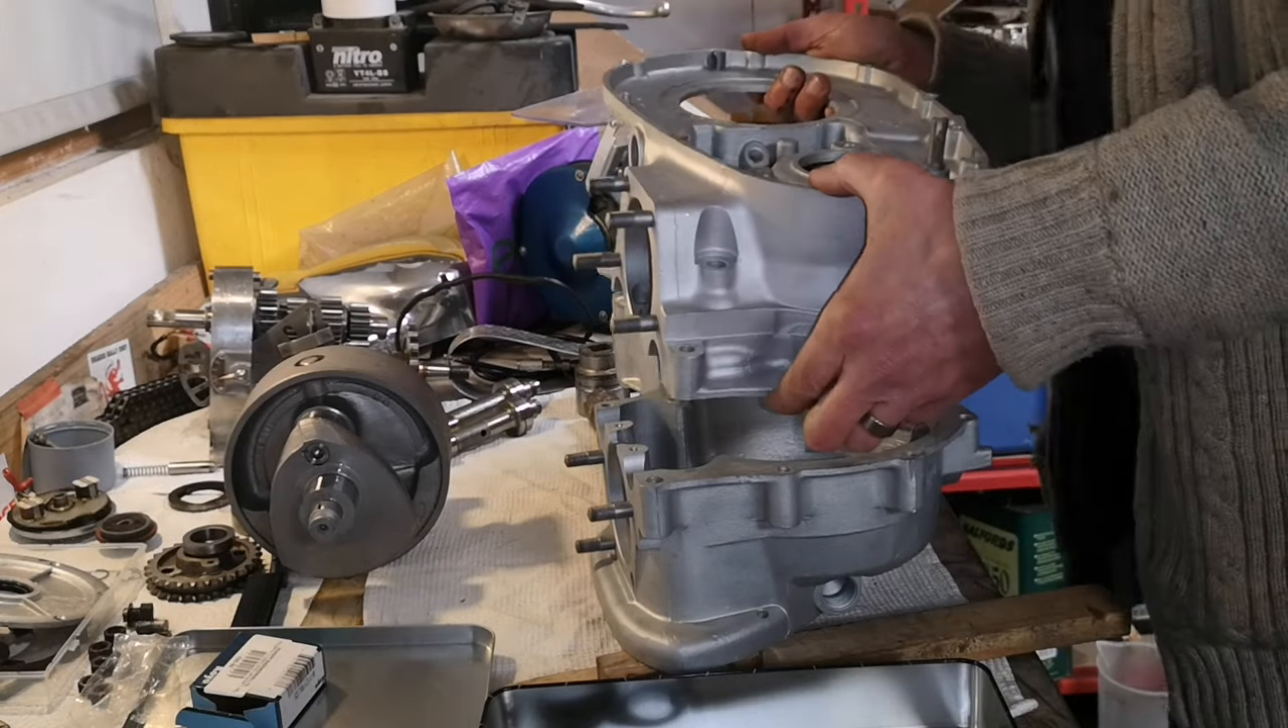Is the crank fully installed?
No.